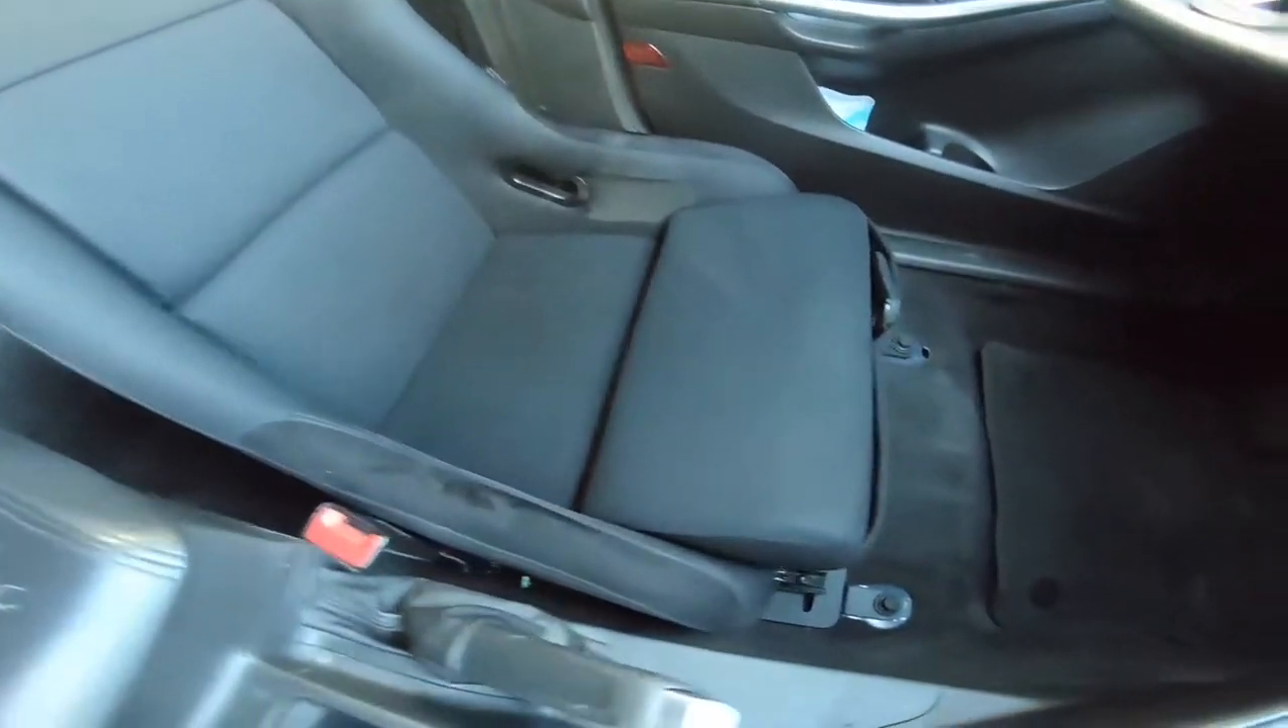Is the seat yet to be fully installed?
No.